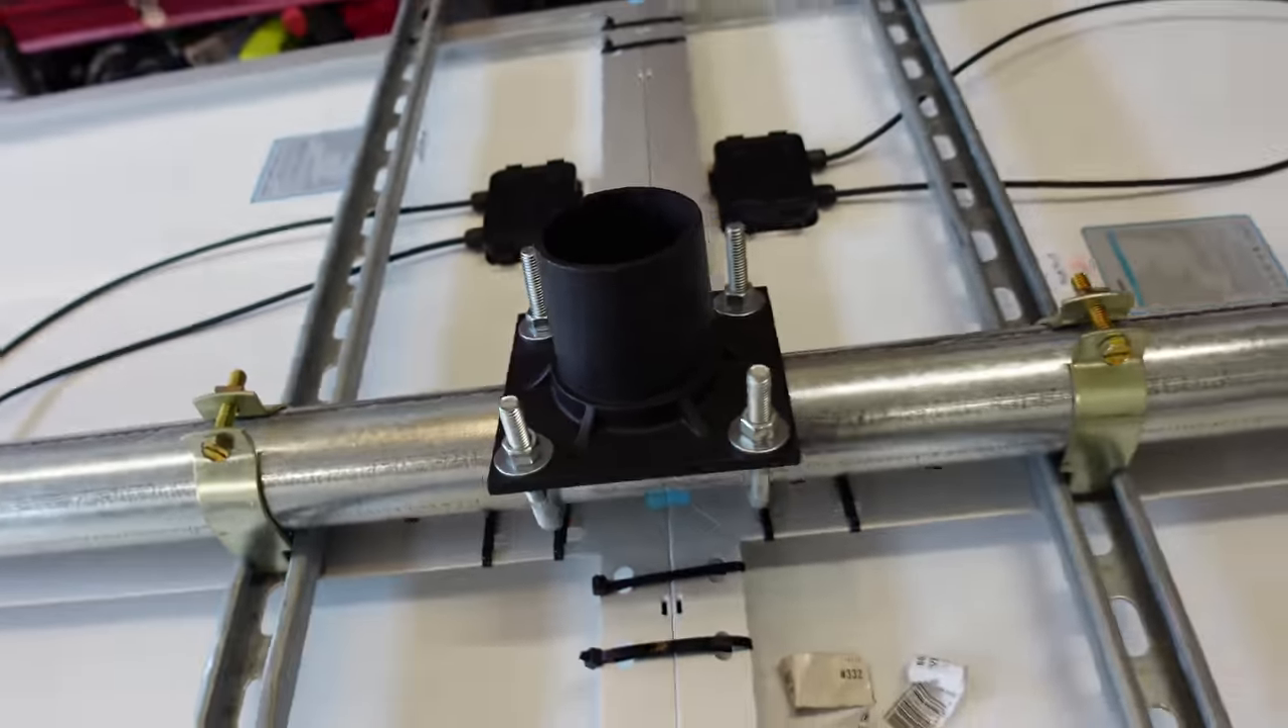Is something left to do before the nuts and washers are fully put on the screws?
No.